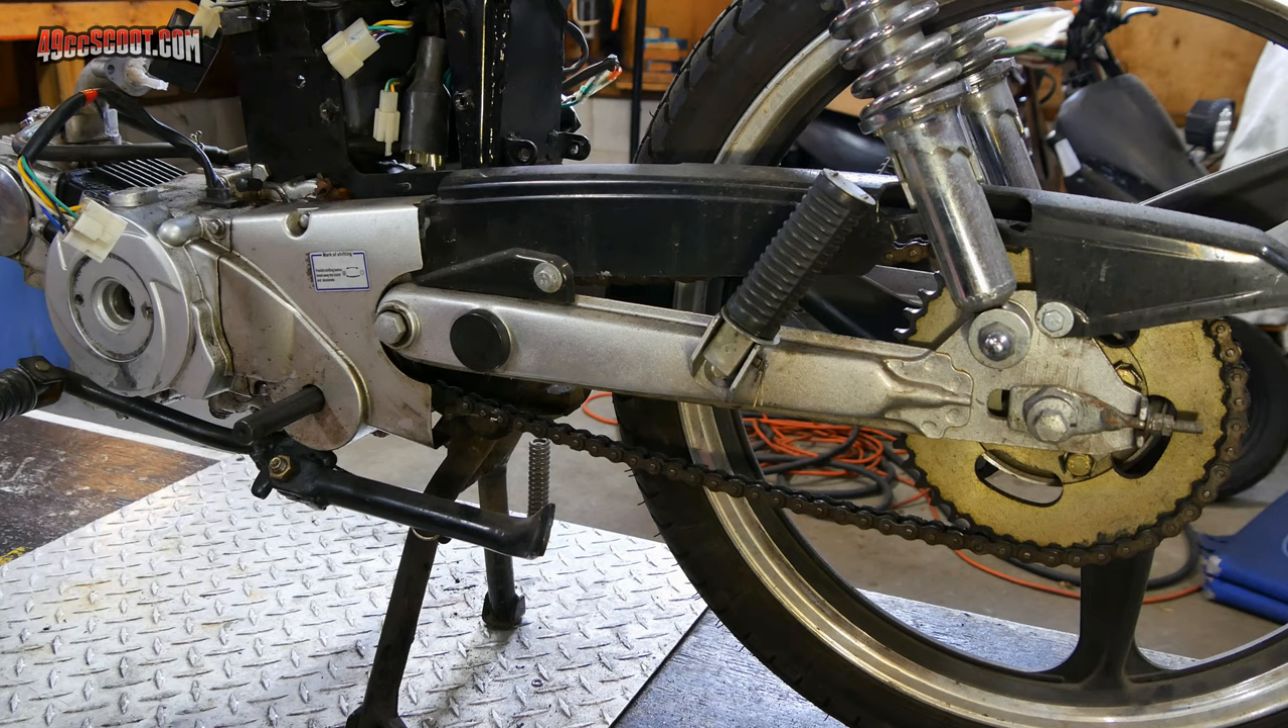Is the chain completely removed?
No.